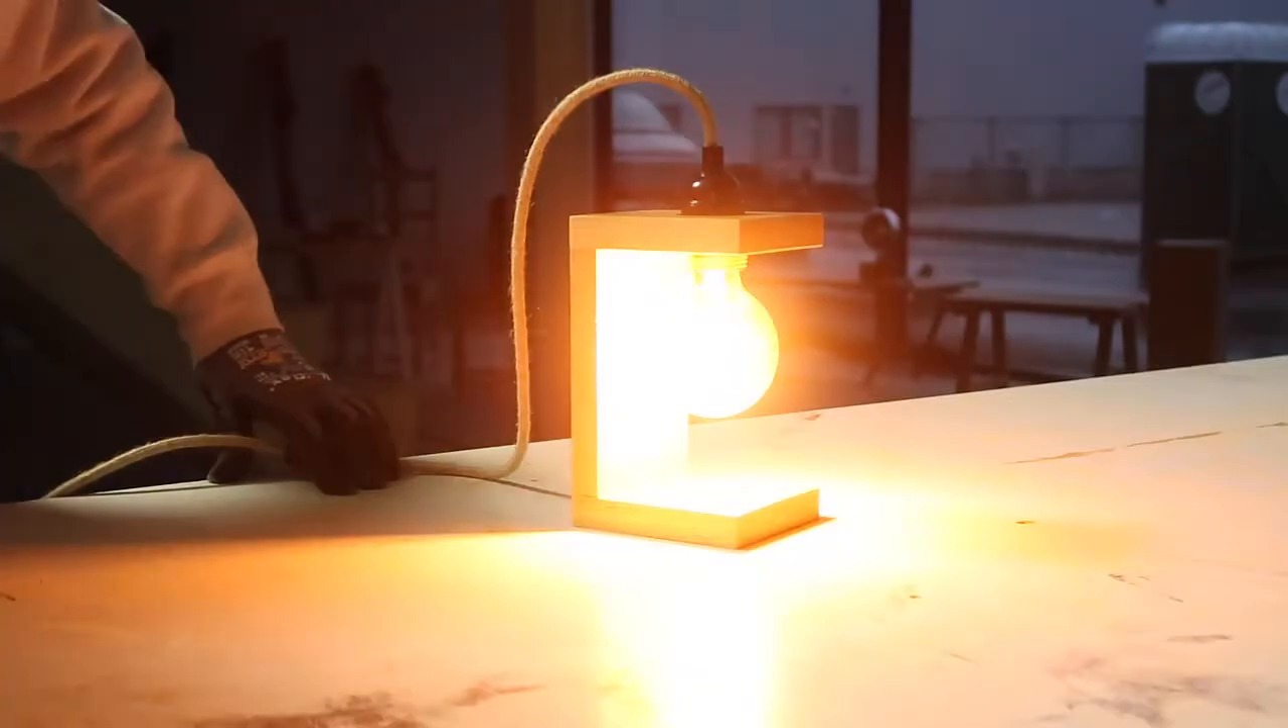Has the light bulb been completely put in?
Yes.